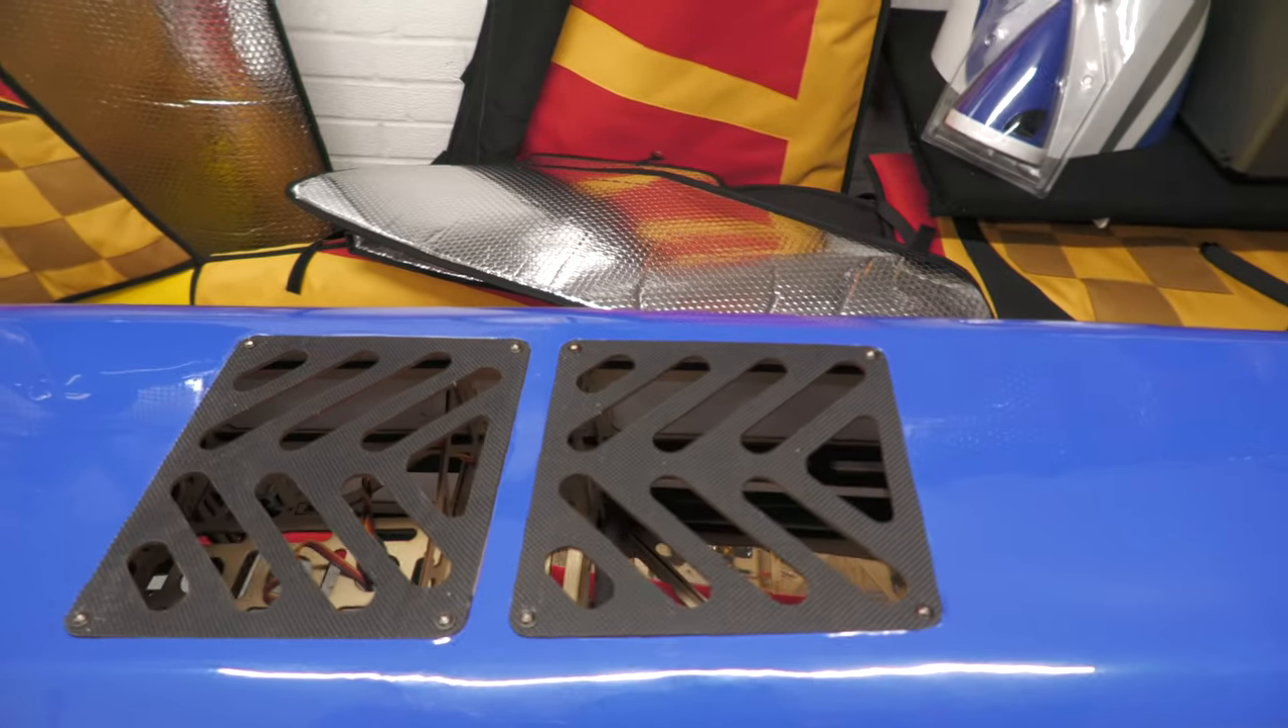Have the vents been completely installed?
Yes.